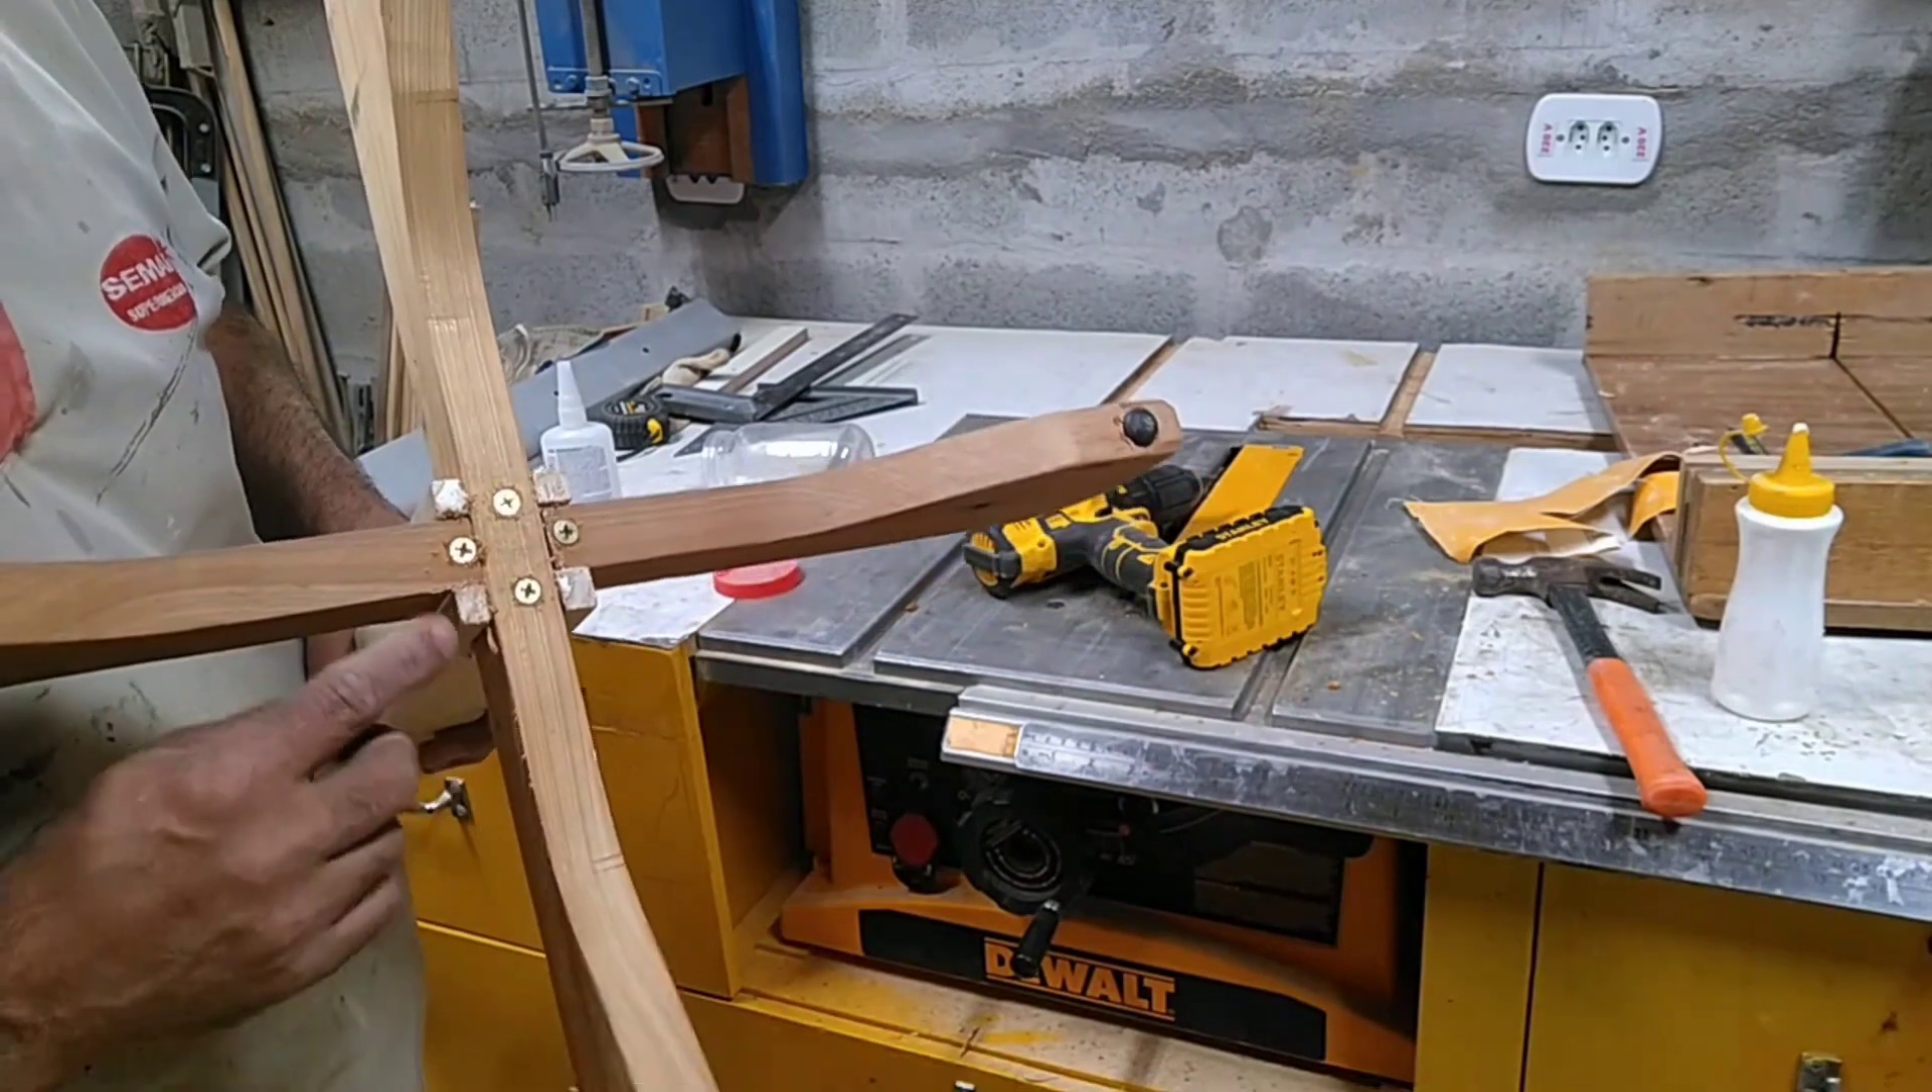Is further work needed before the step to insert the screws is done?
No.